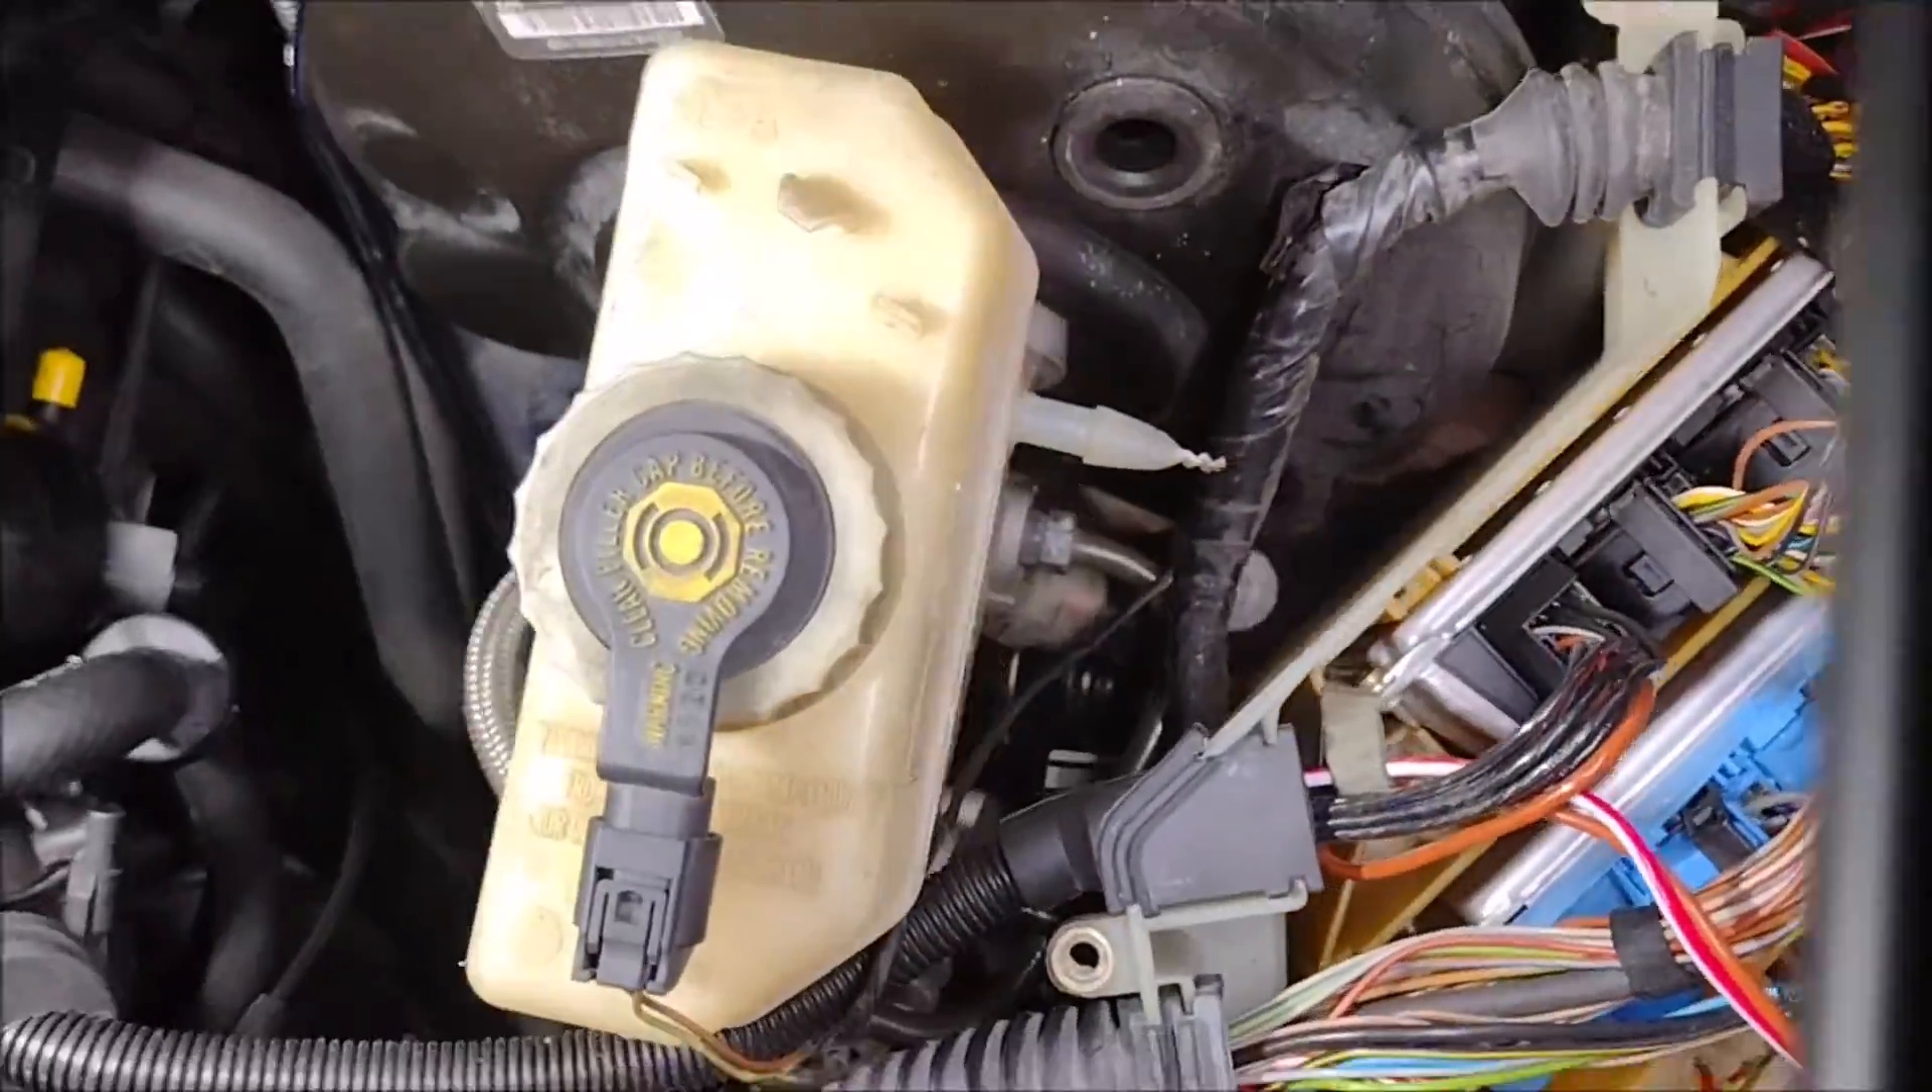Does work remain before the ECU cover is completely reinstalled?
Yes.